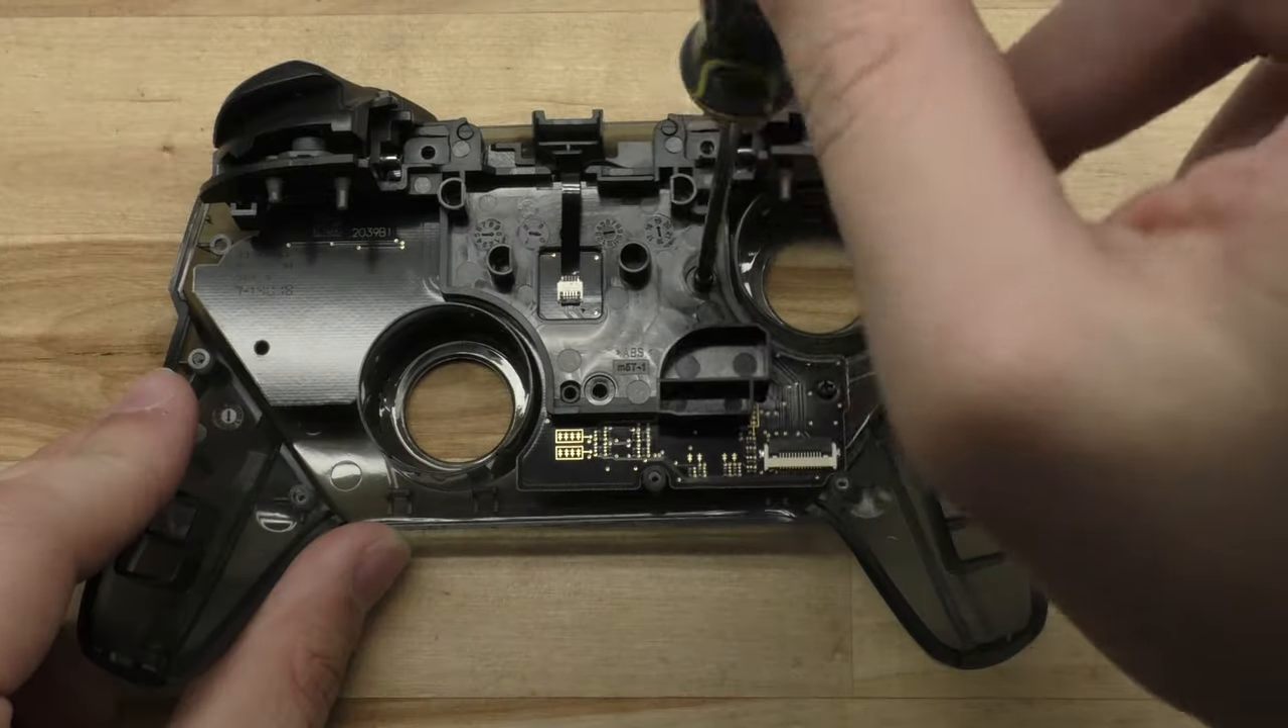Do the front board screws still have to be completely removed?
Yes.